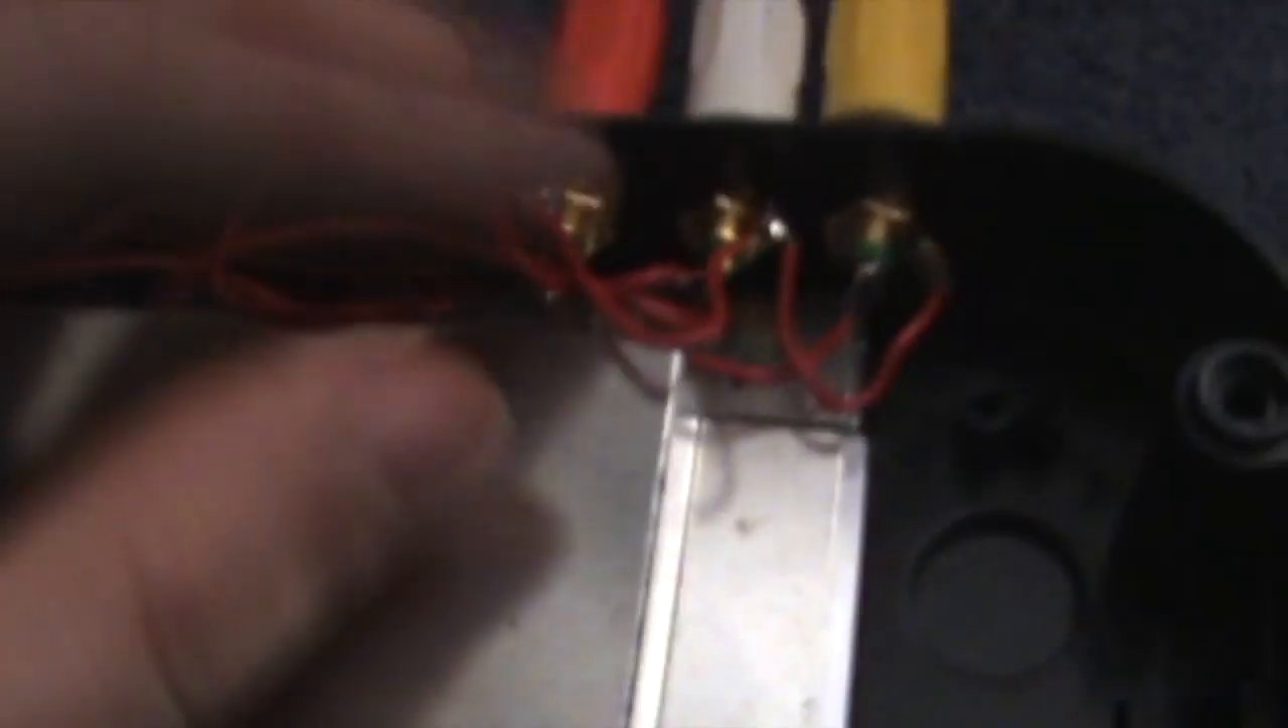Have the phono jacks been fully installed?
Yes.